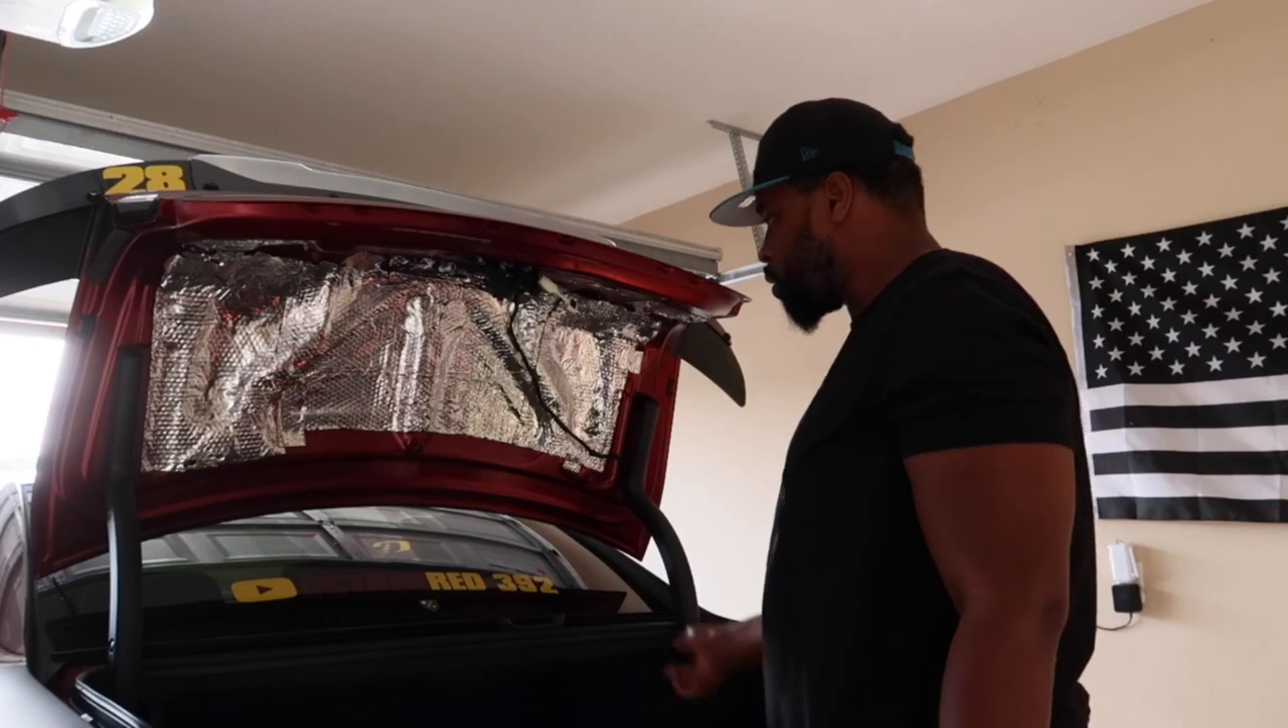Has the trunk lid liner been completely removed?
Yes.